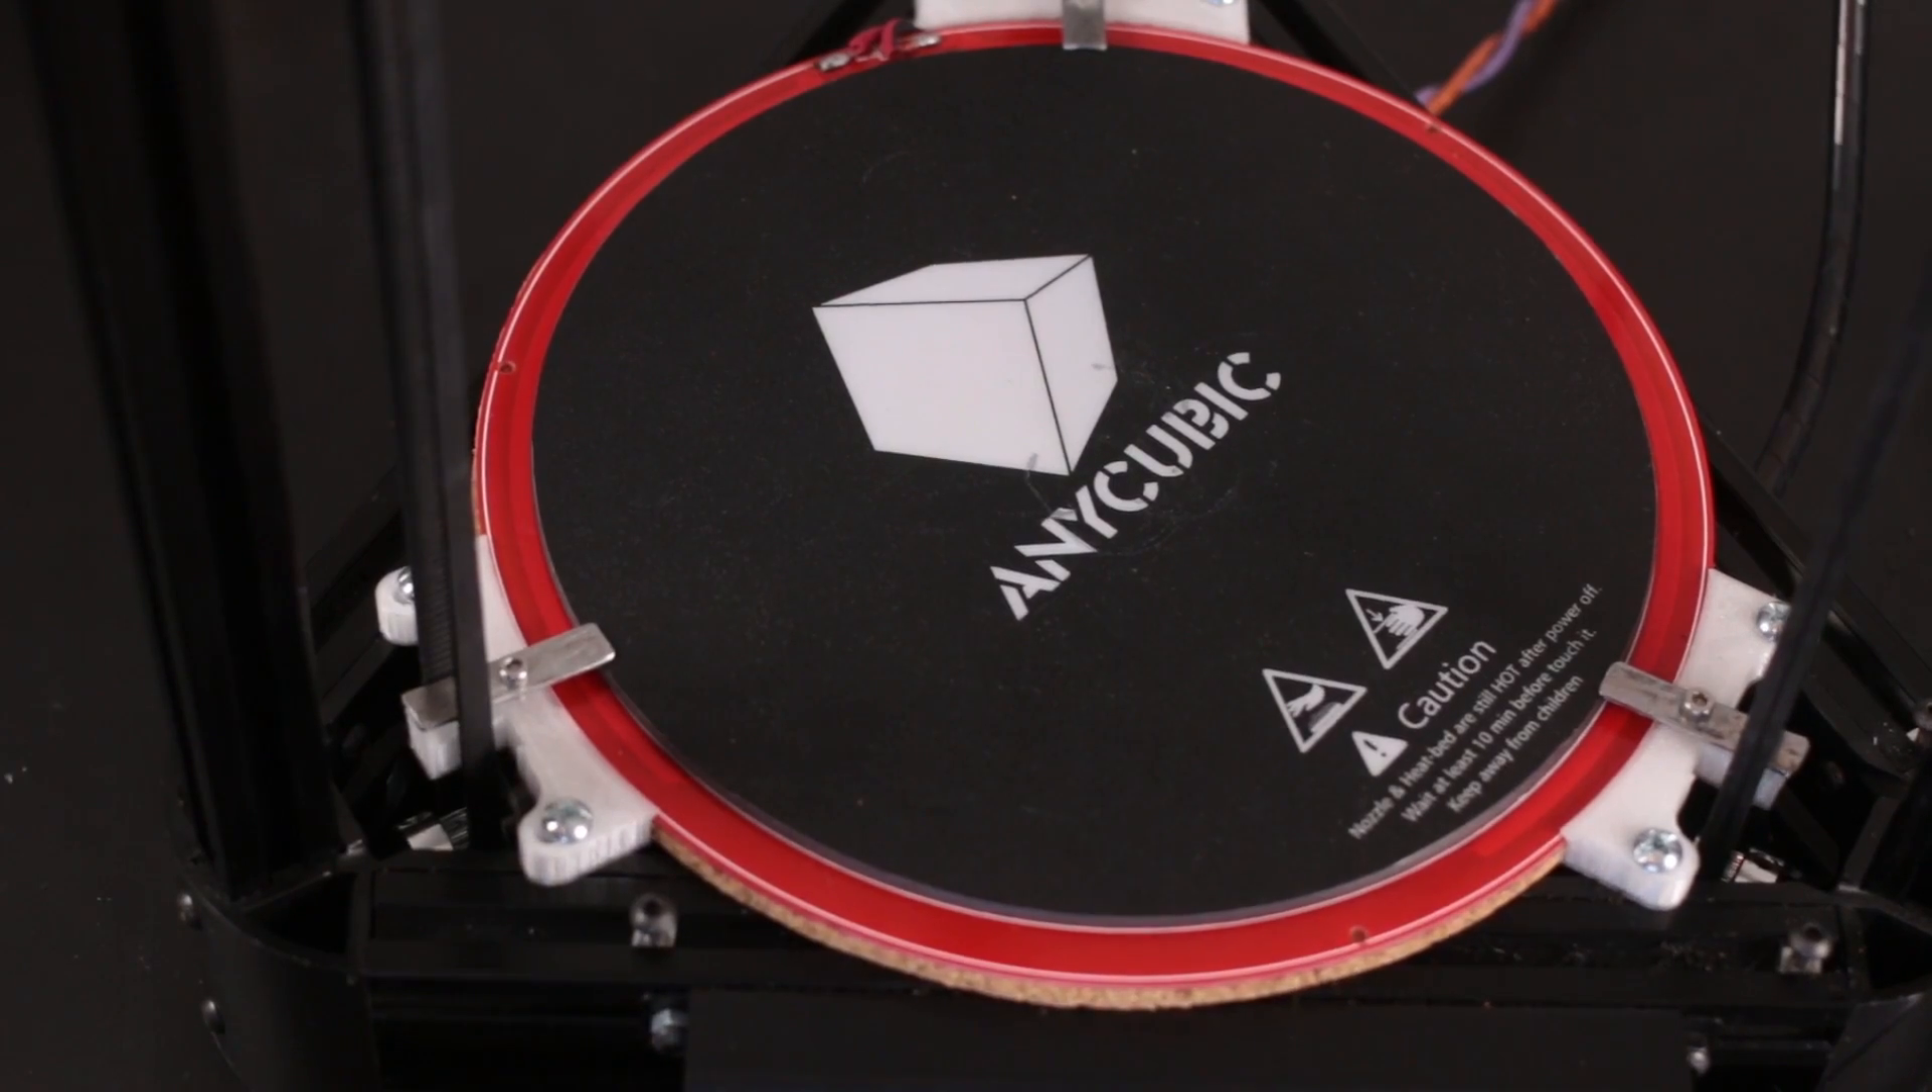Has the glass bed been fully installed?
Yes.